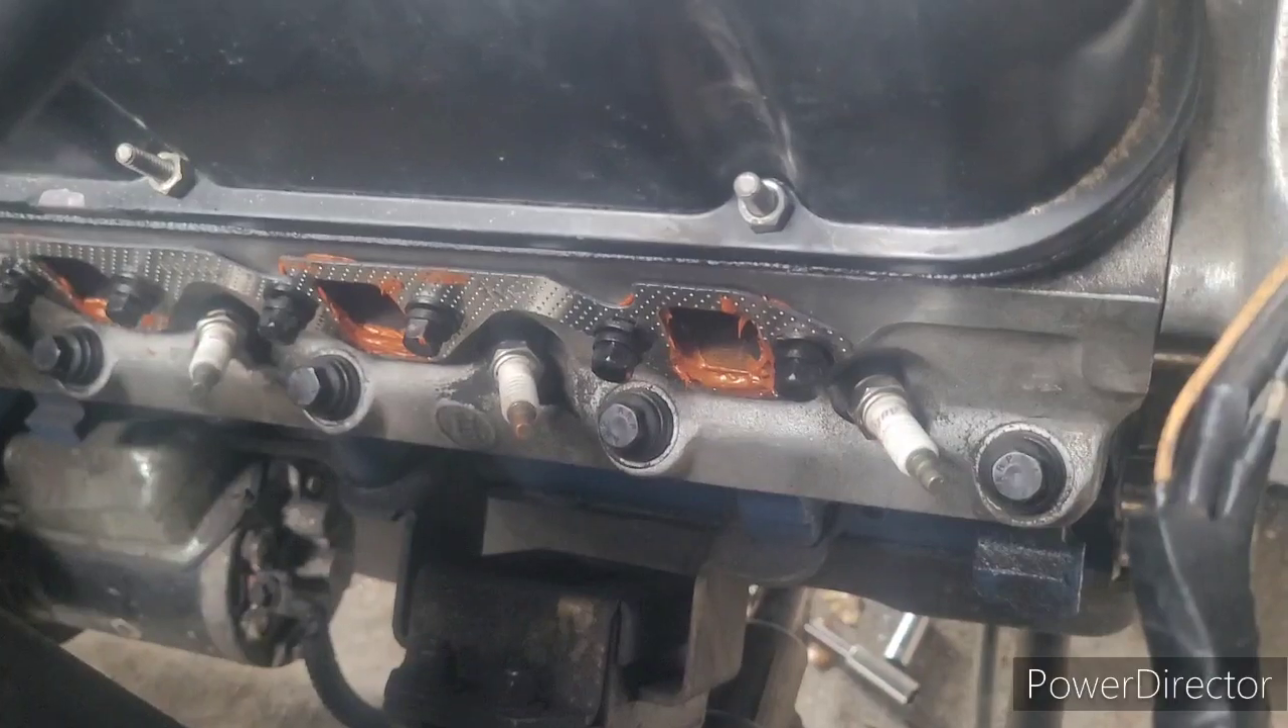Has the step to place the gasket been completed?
Yes.